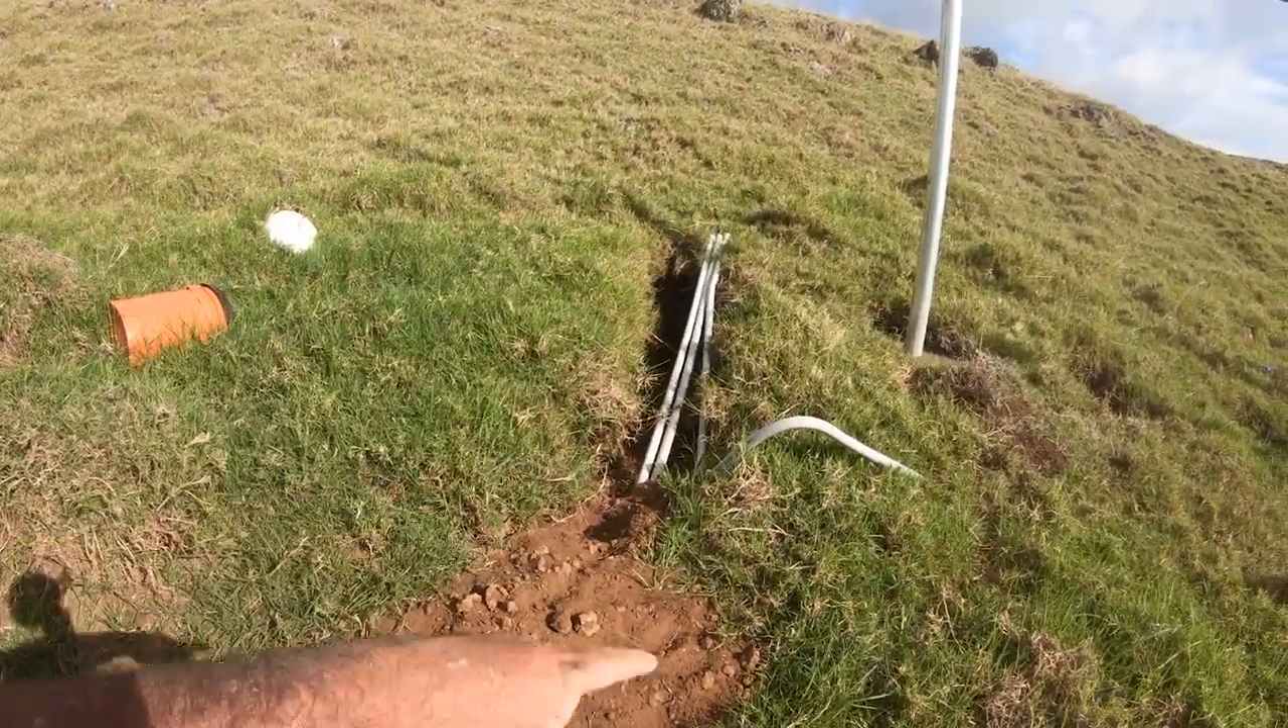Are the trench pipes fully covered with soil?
No.